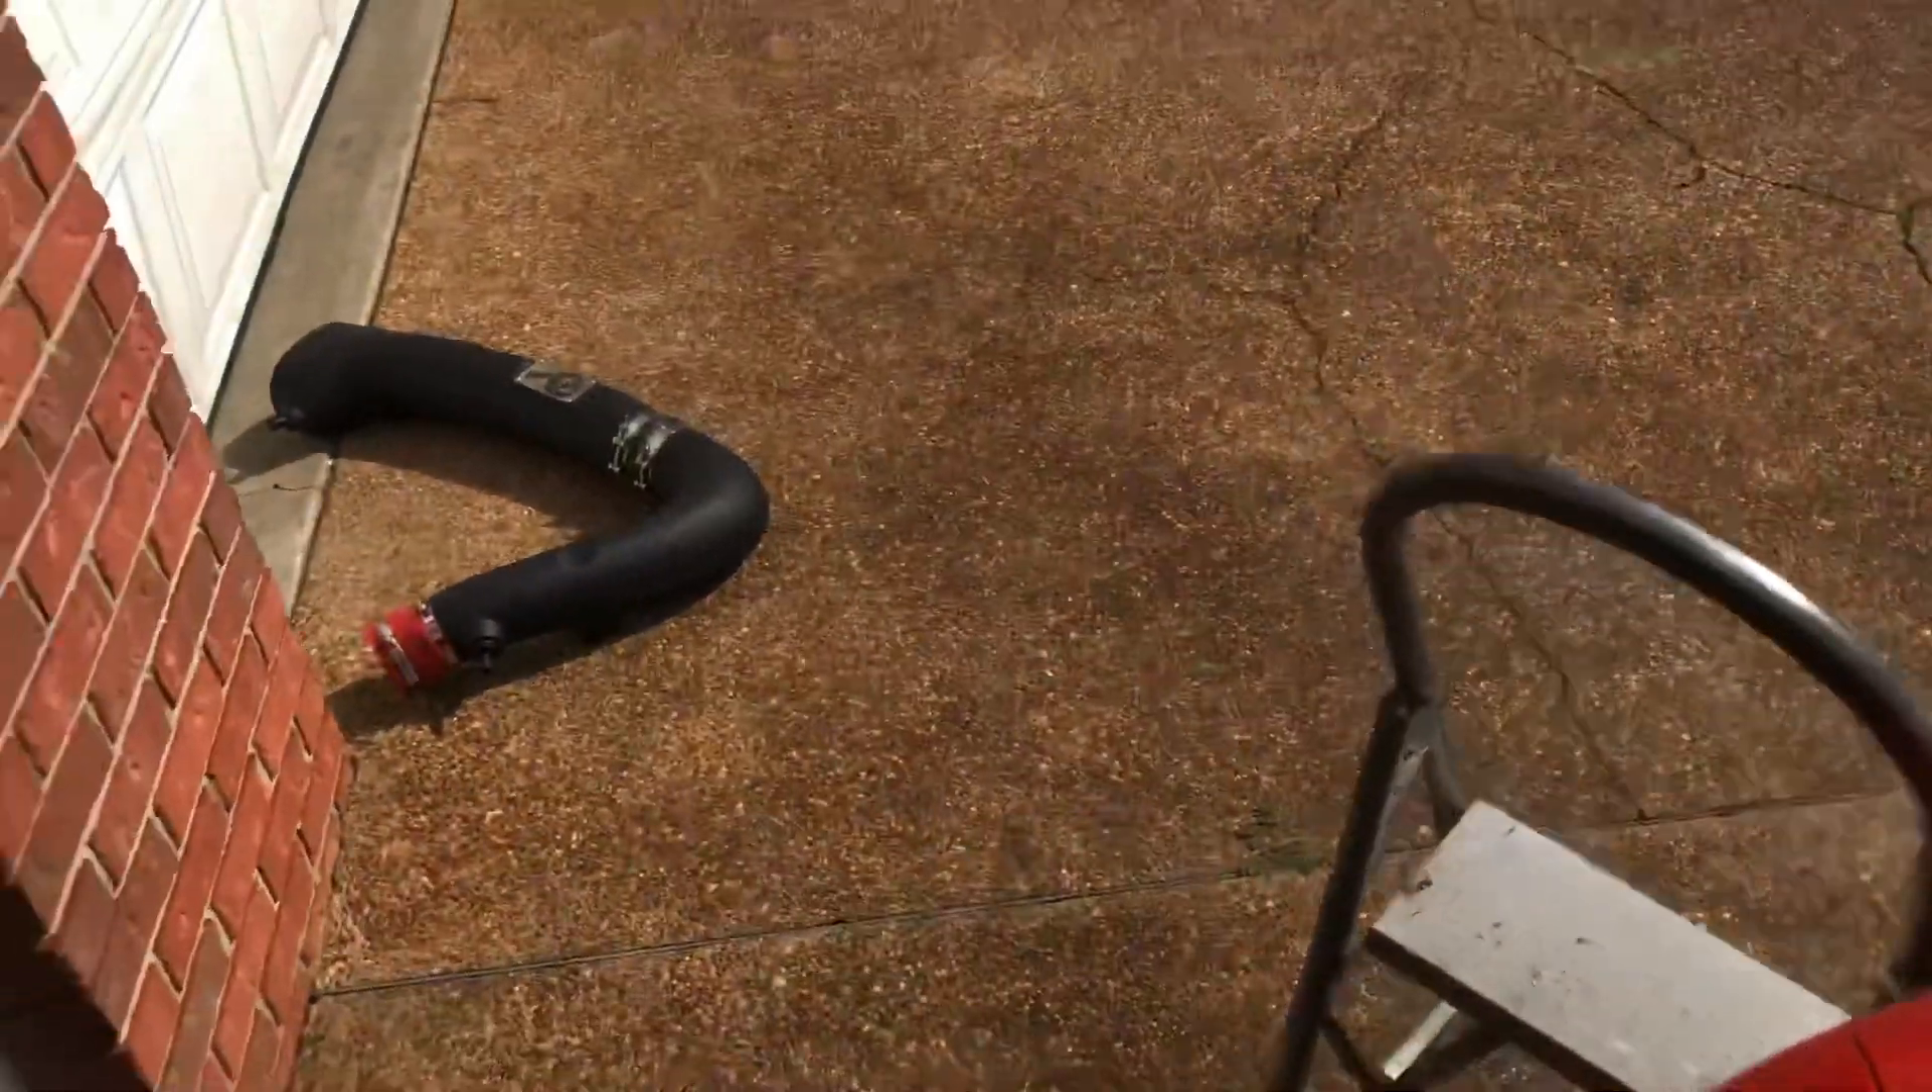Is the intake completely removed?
Yes.